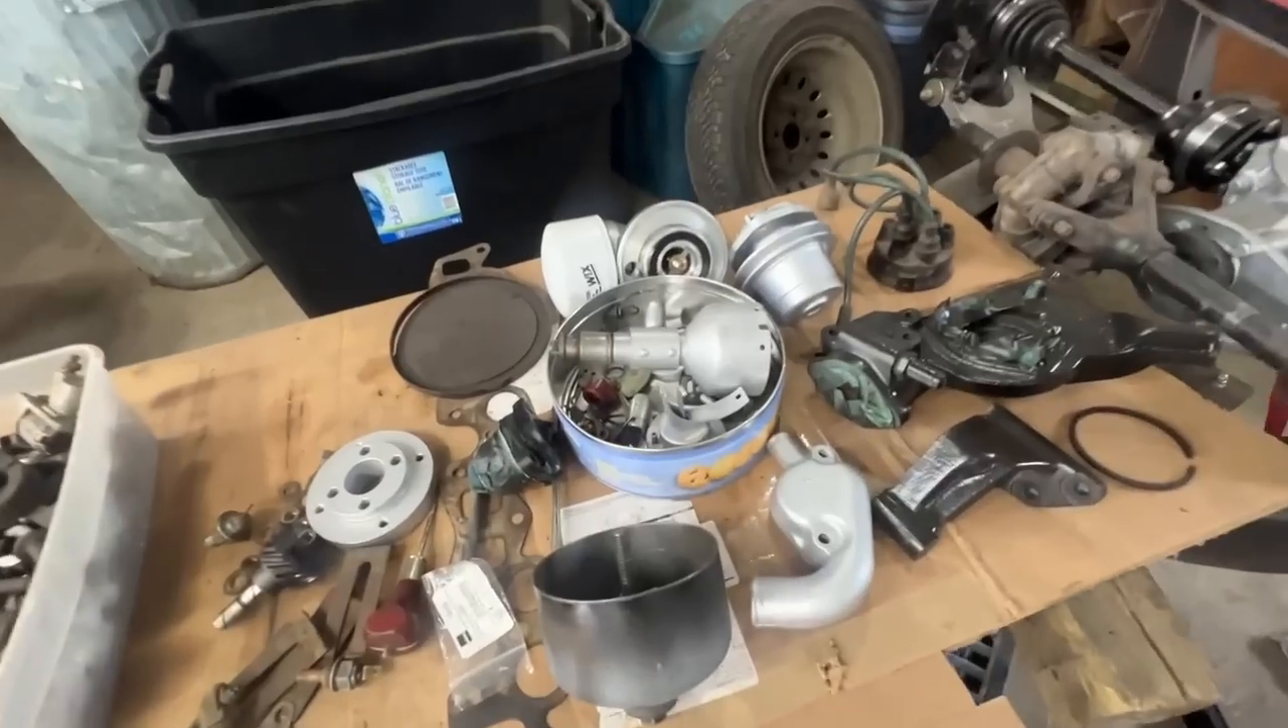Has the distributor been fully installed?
No.